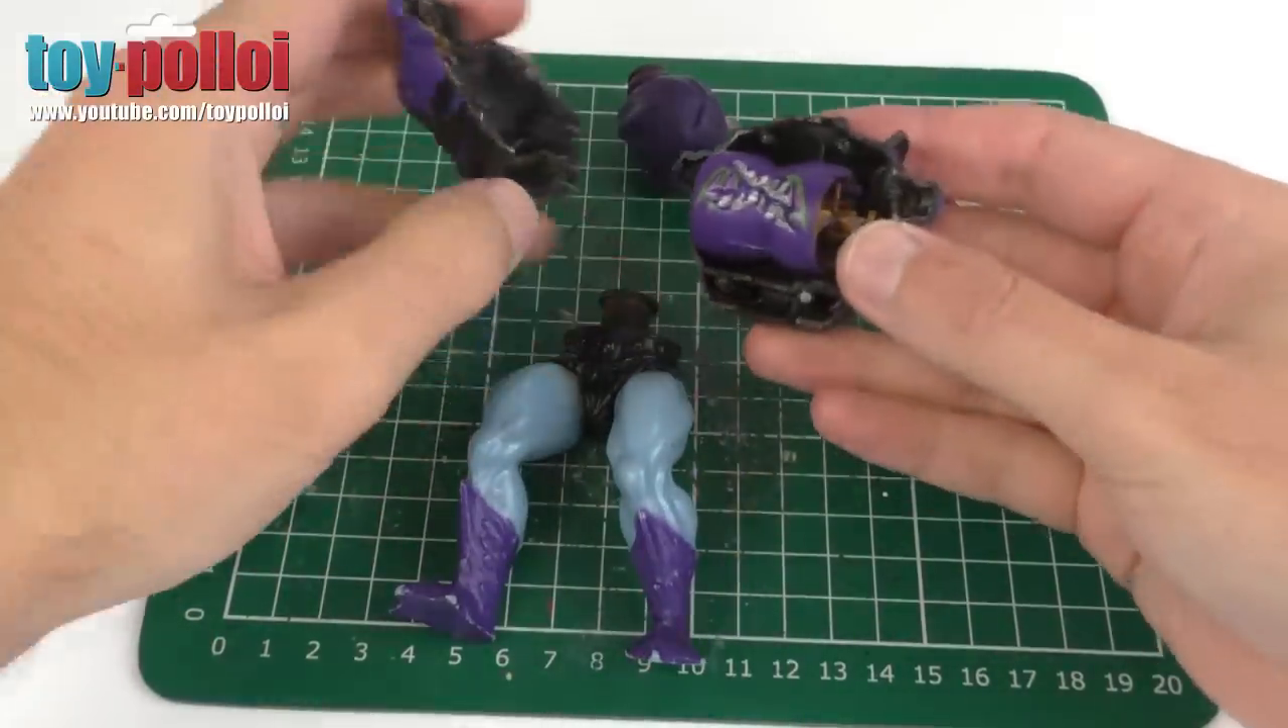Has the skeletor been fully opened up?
Yes.